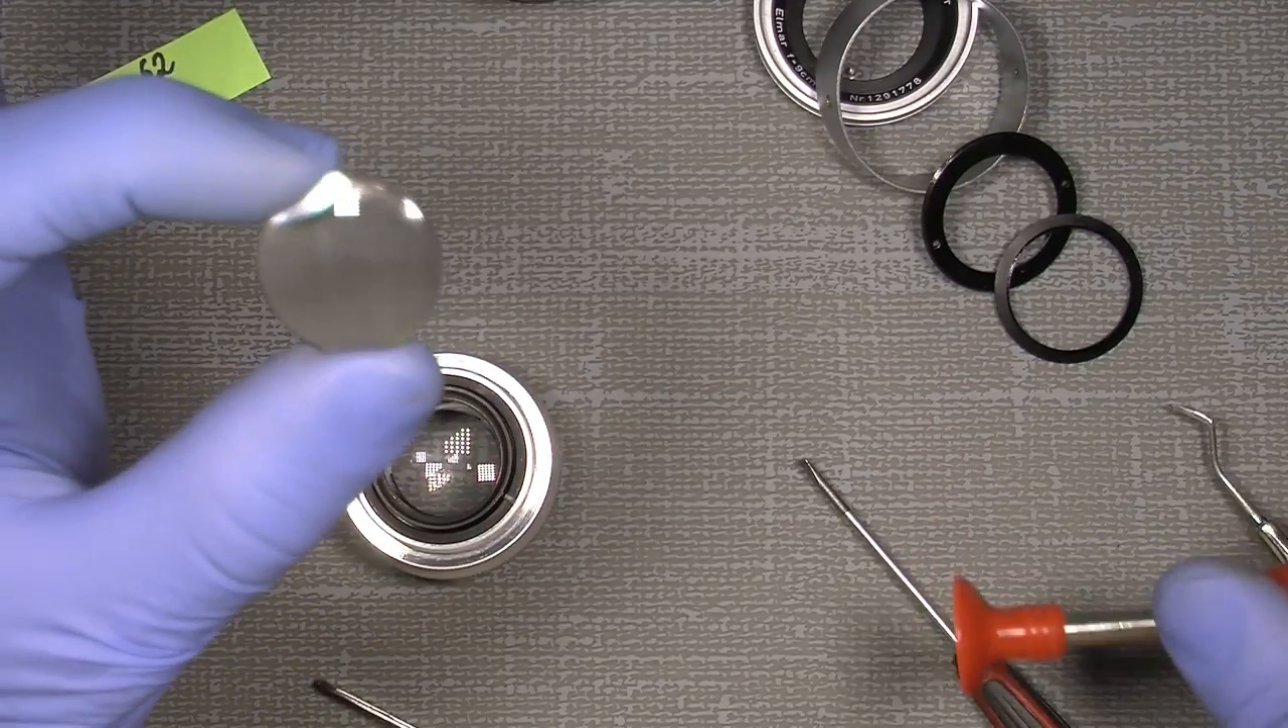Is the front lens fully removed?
Yes.